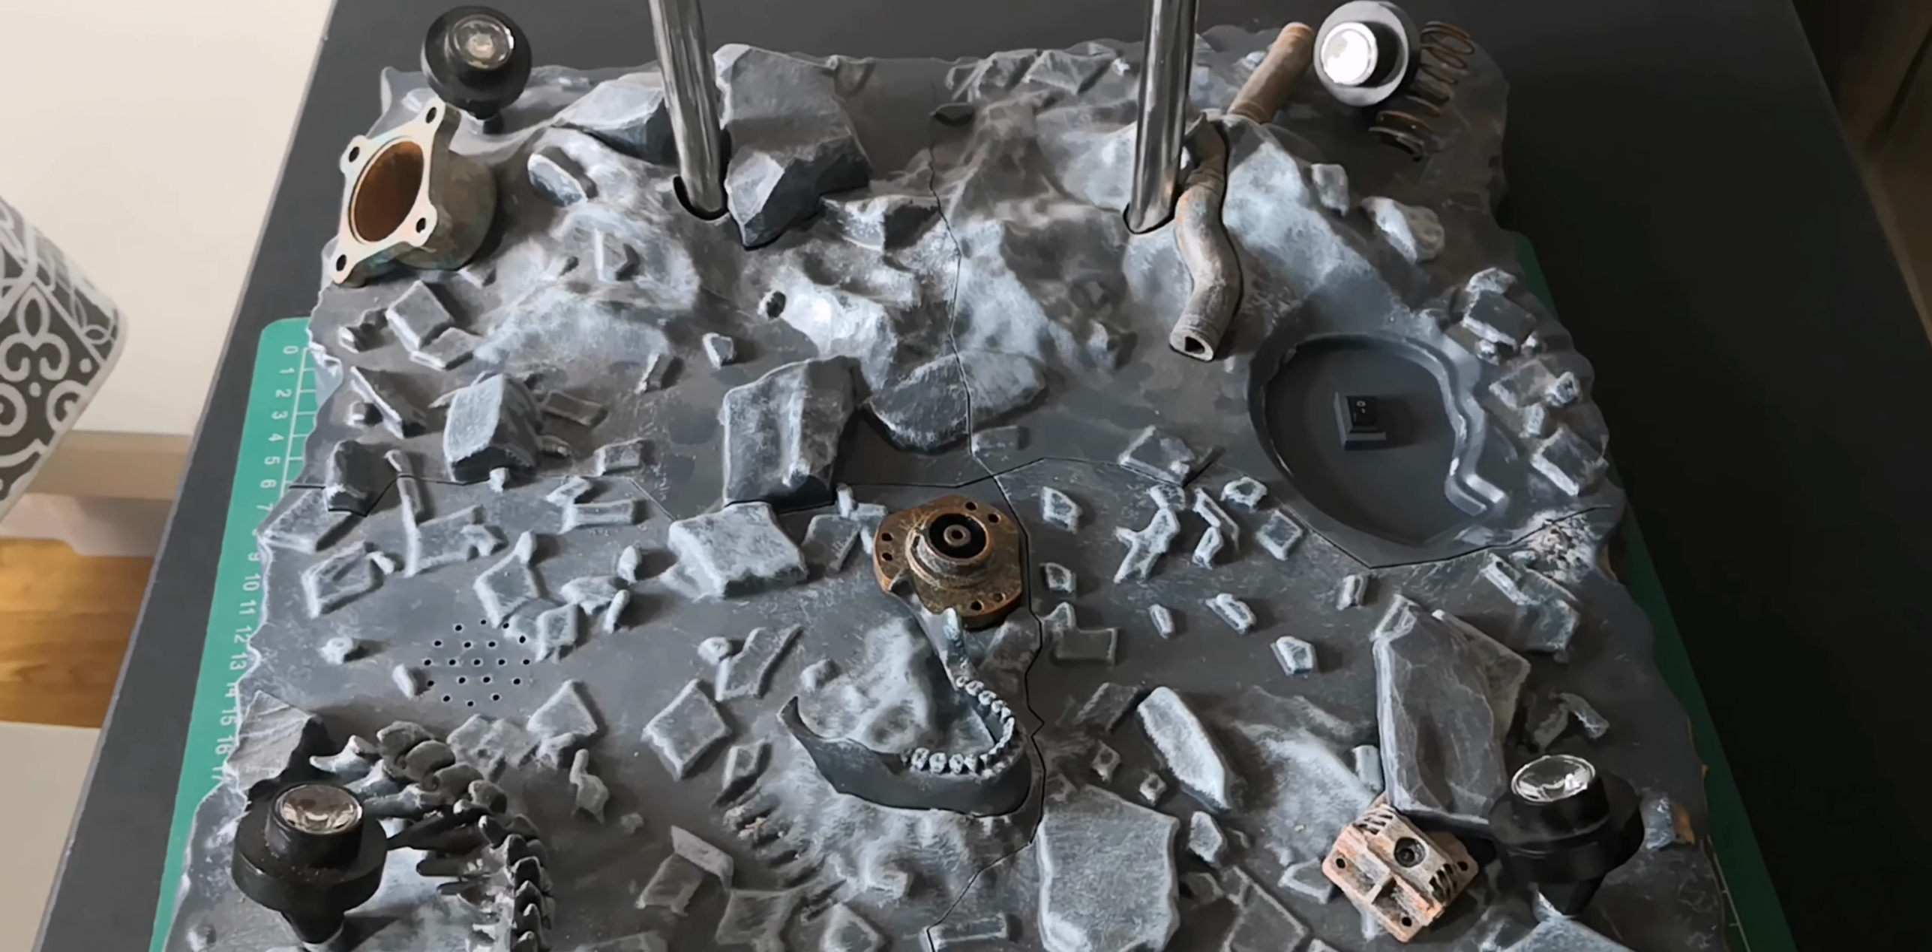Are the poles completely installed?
Yes.